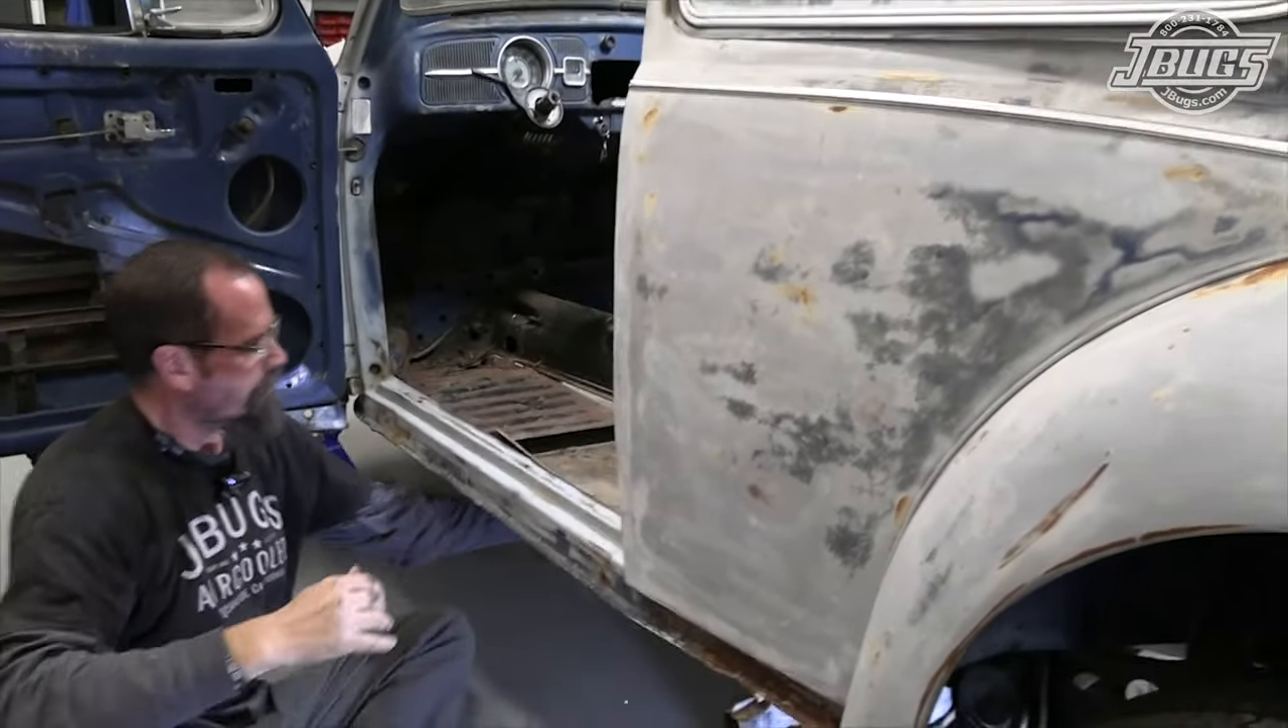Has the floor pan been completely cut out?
No.